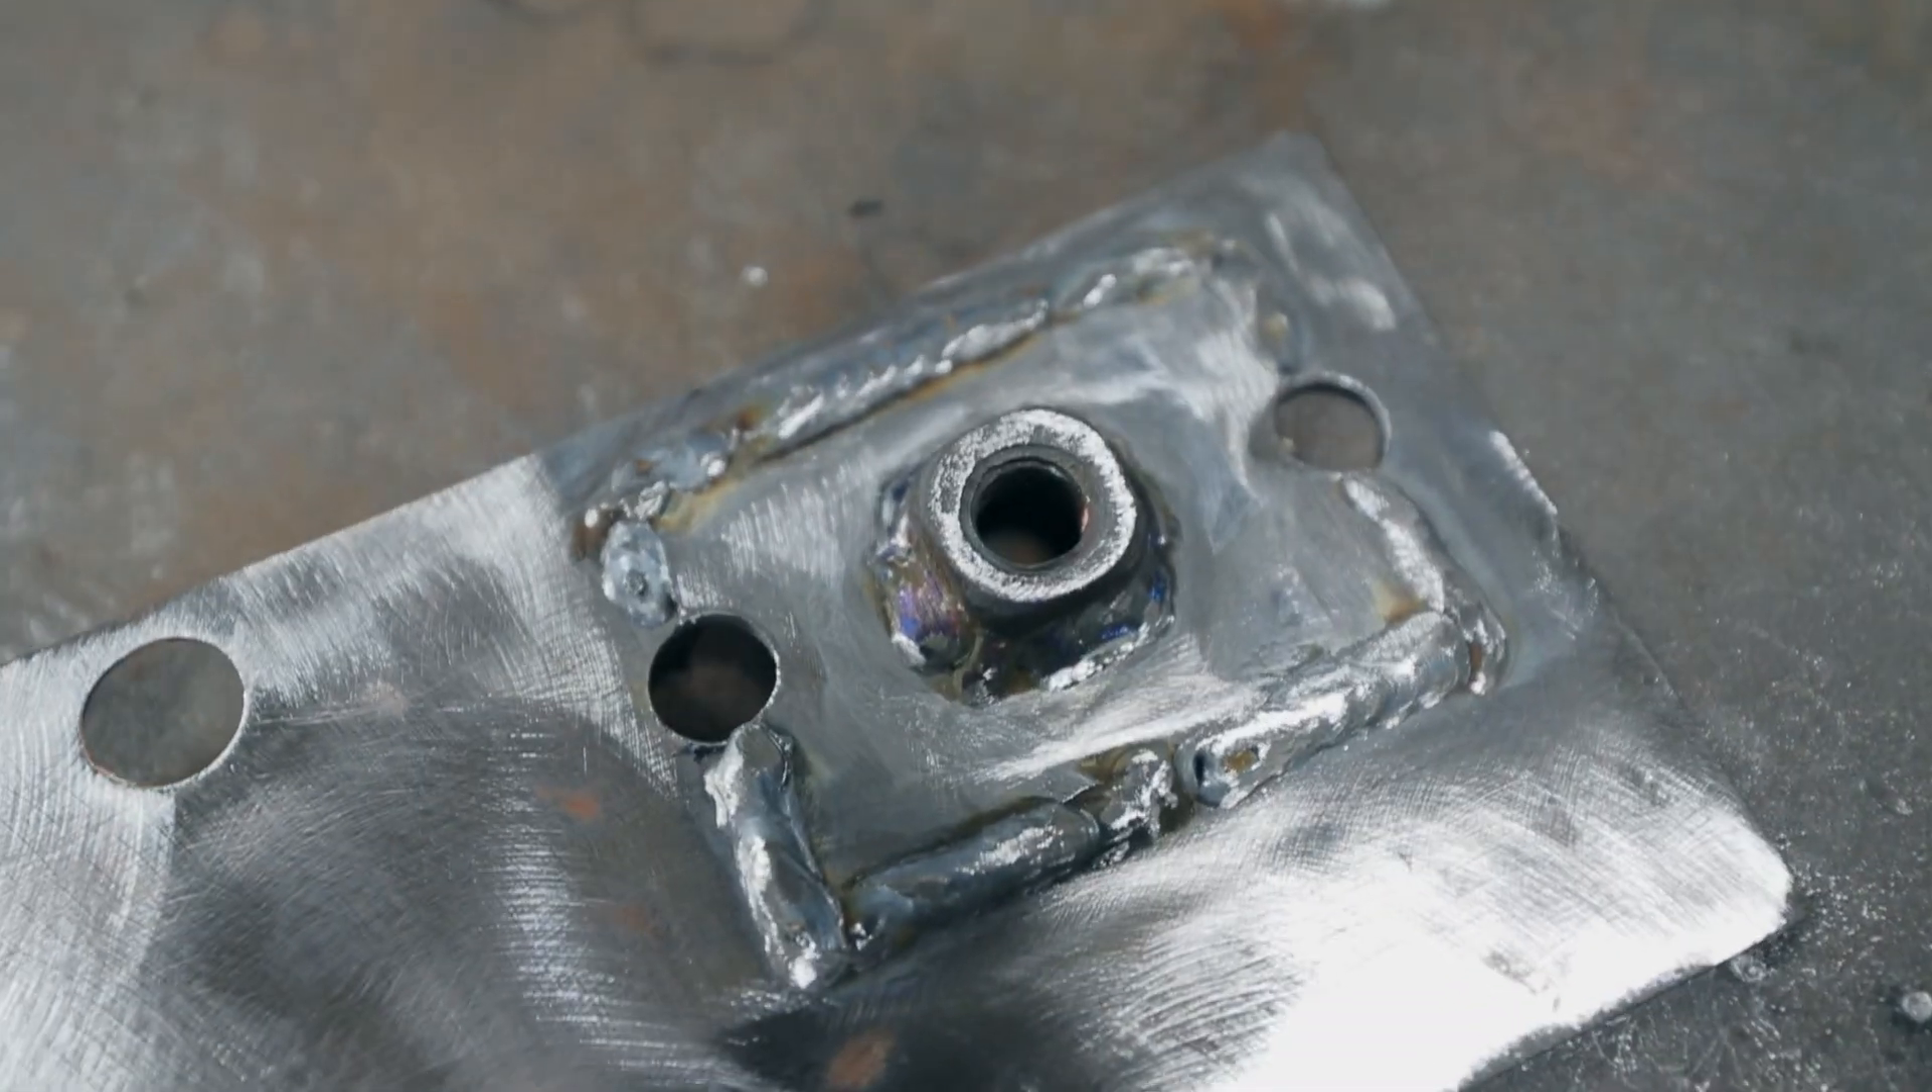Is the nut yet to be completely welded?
No.